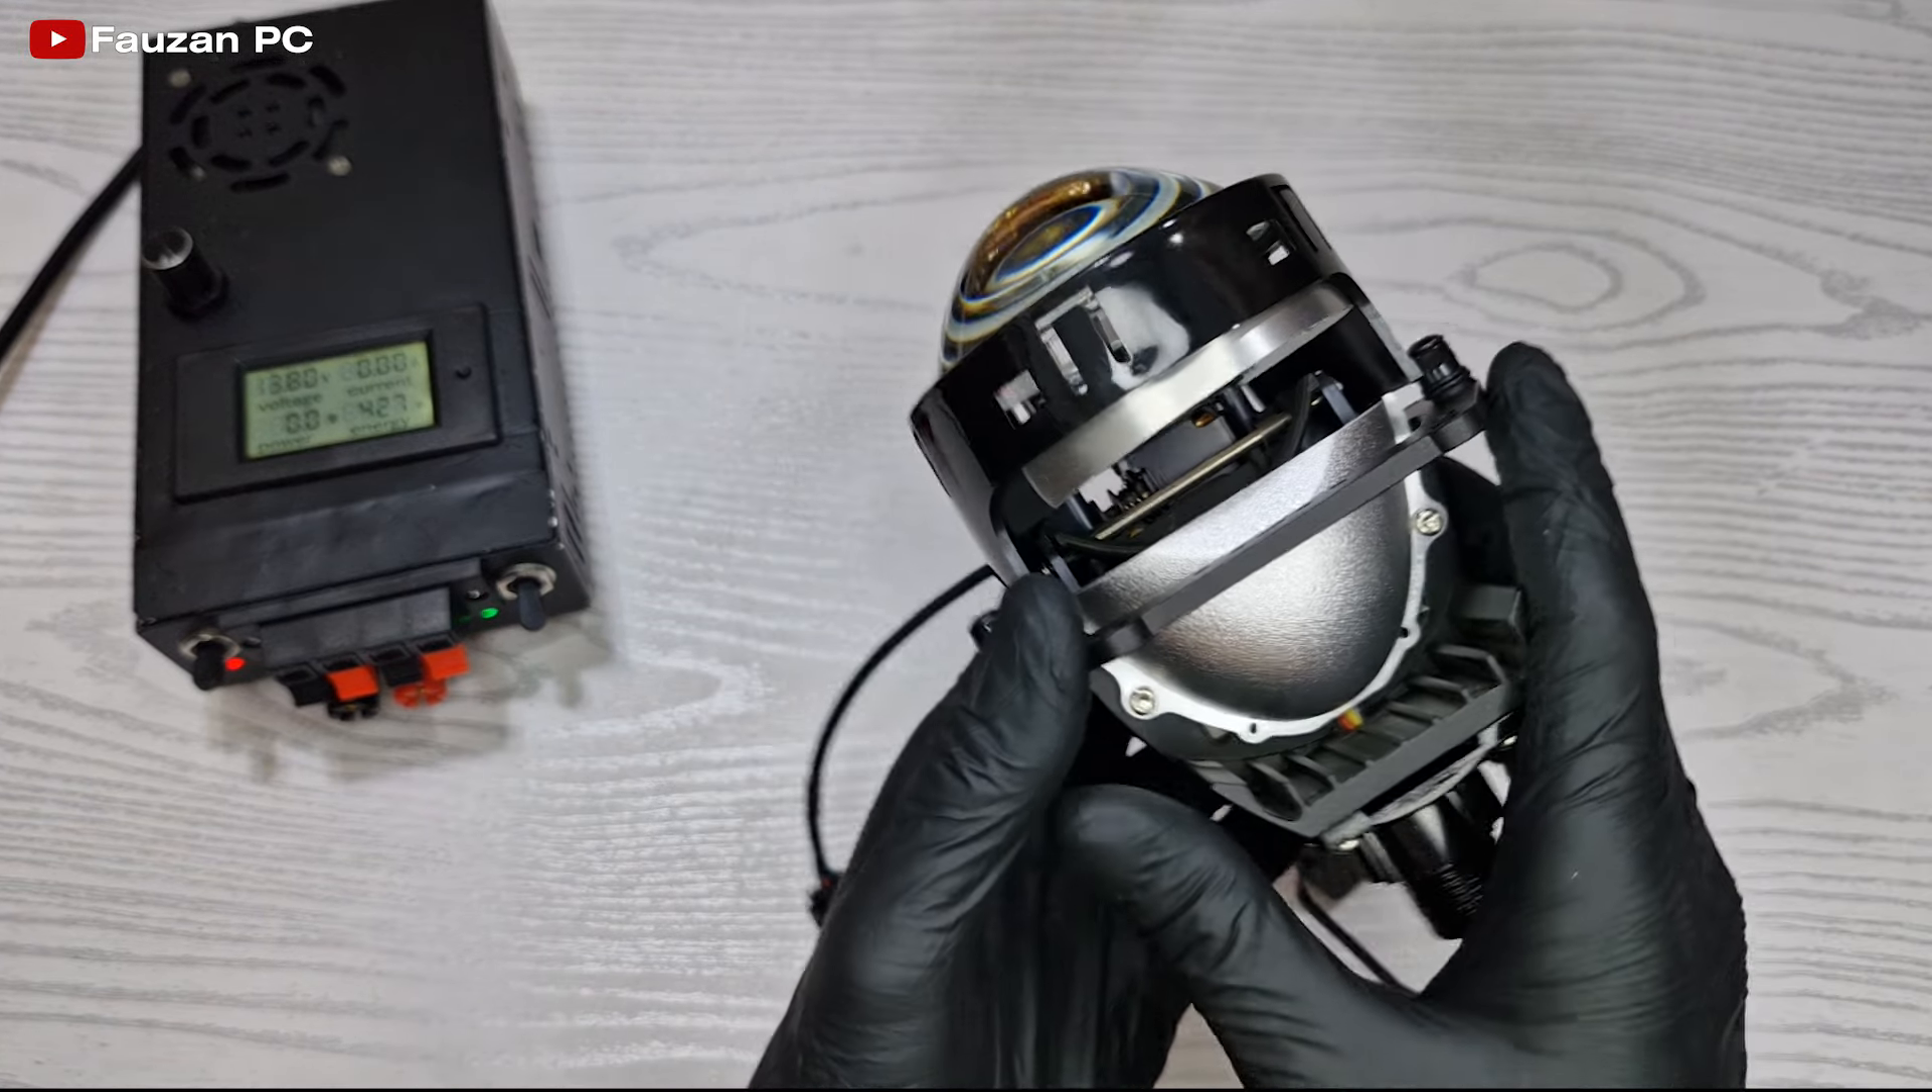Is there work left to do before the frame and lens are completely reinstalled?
No.